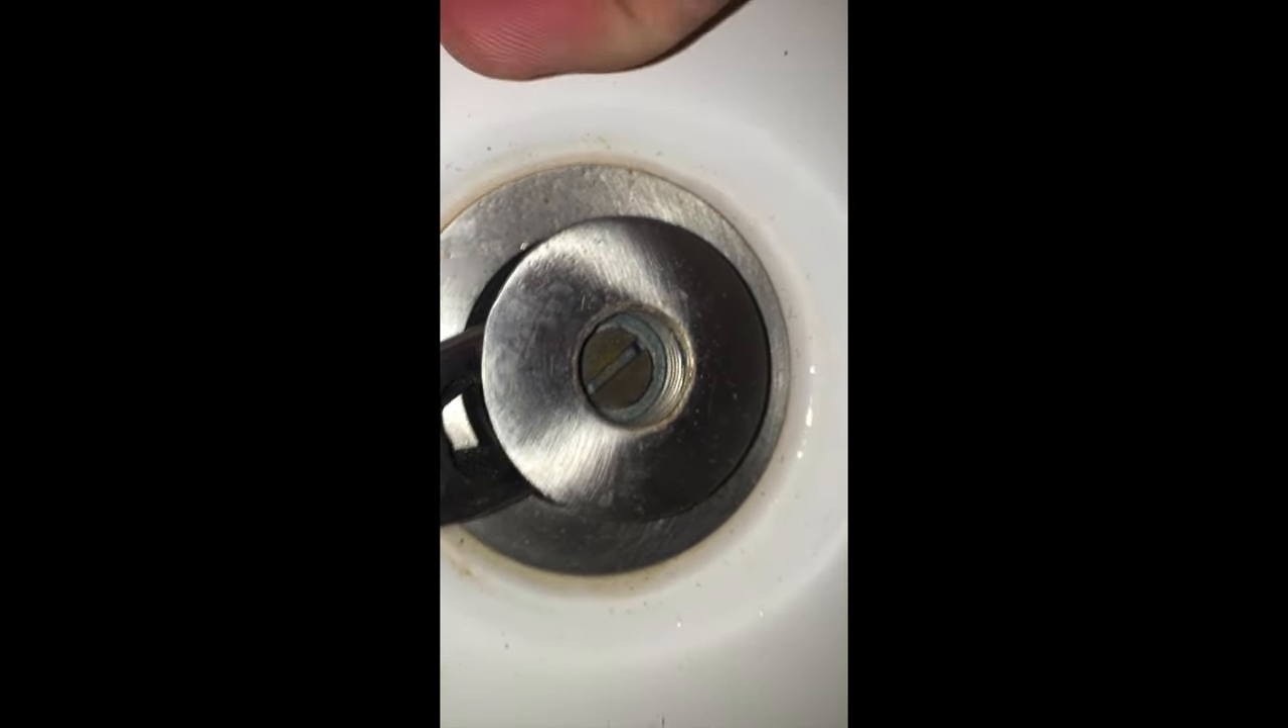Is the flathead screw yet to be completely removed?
Yes.